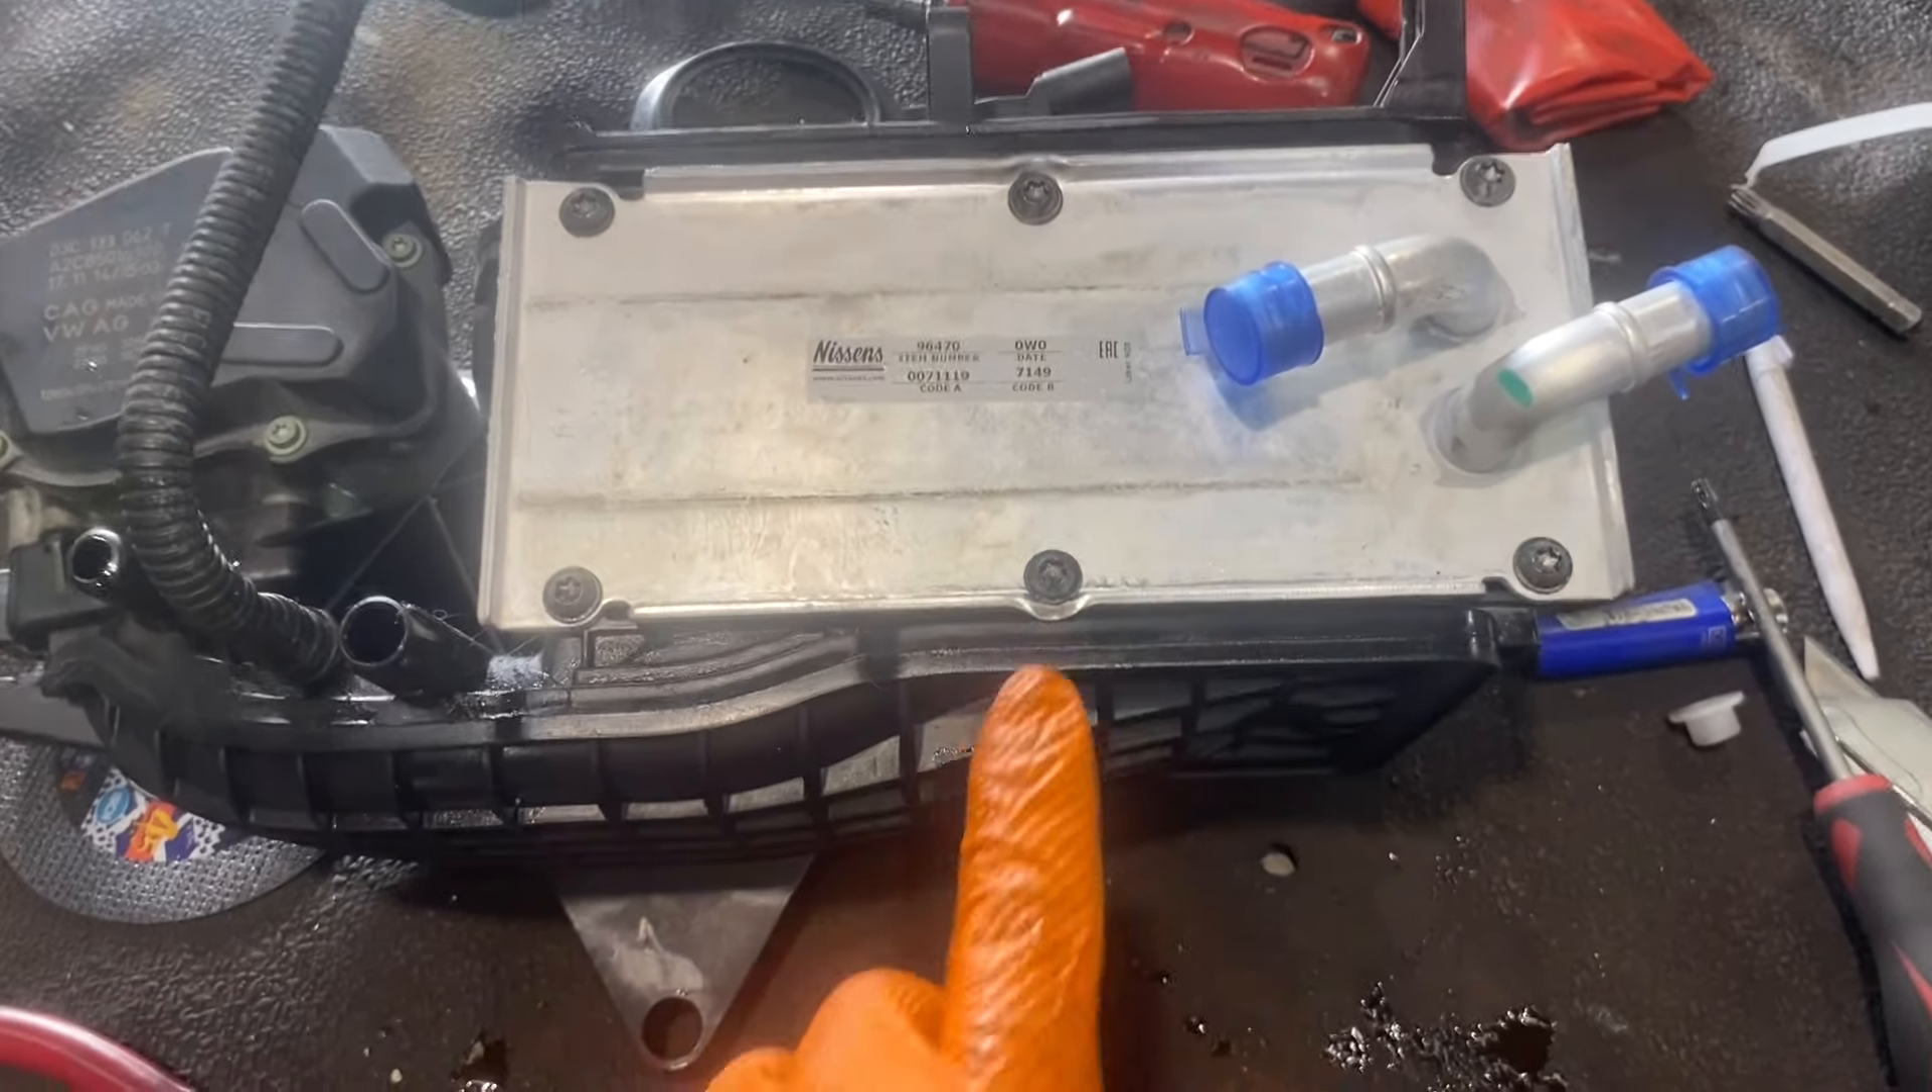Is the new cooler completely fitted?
Yes.